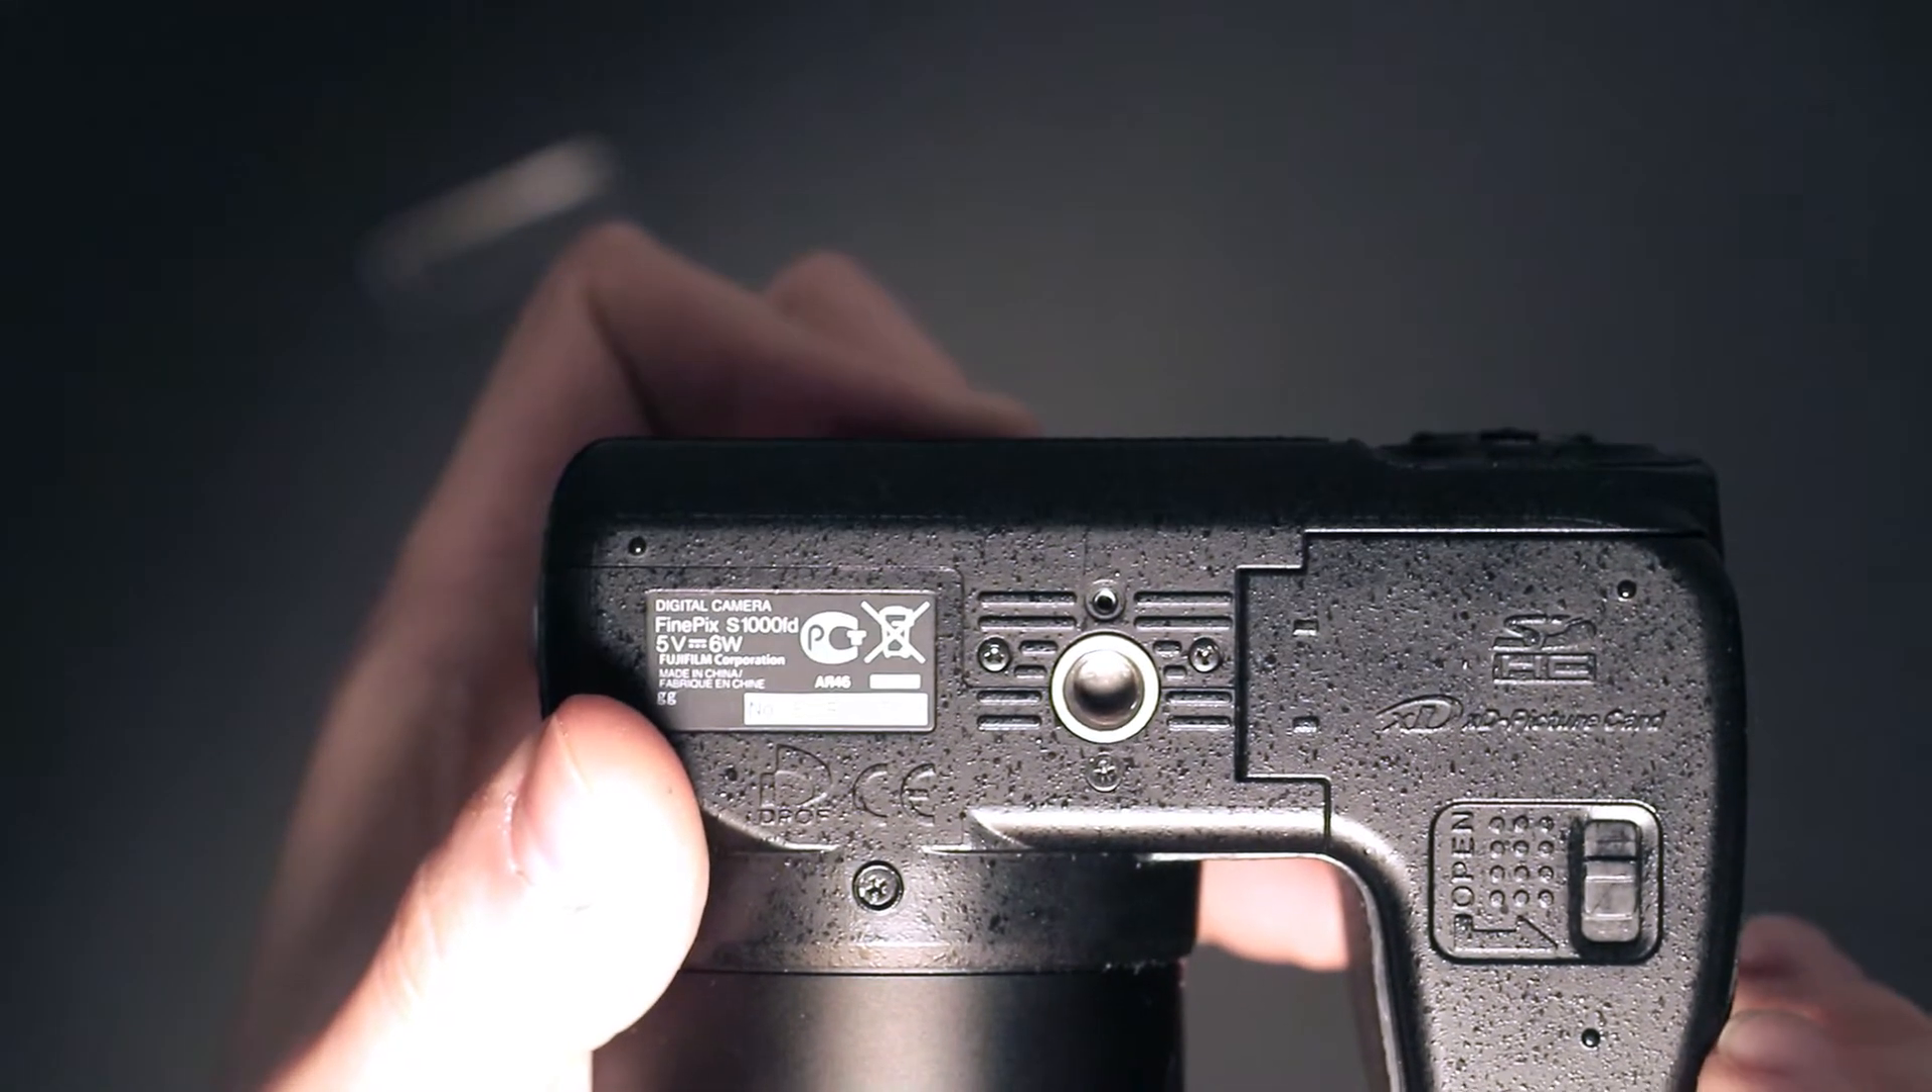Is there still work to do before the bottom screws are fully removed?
Yes.